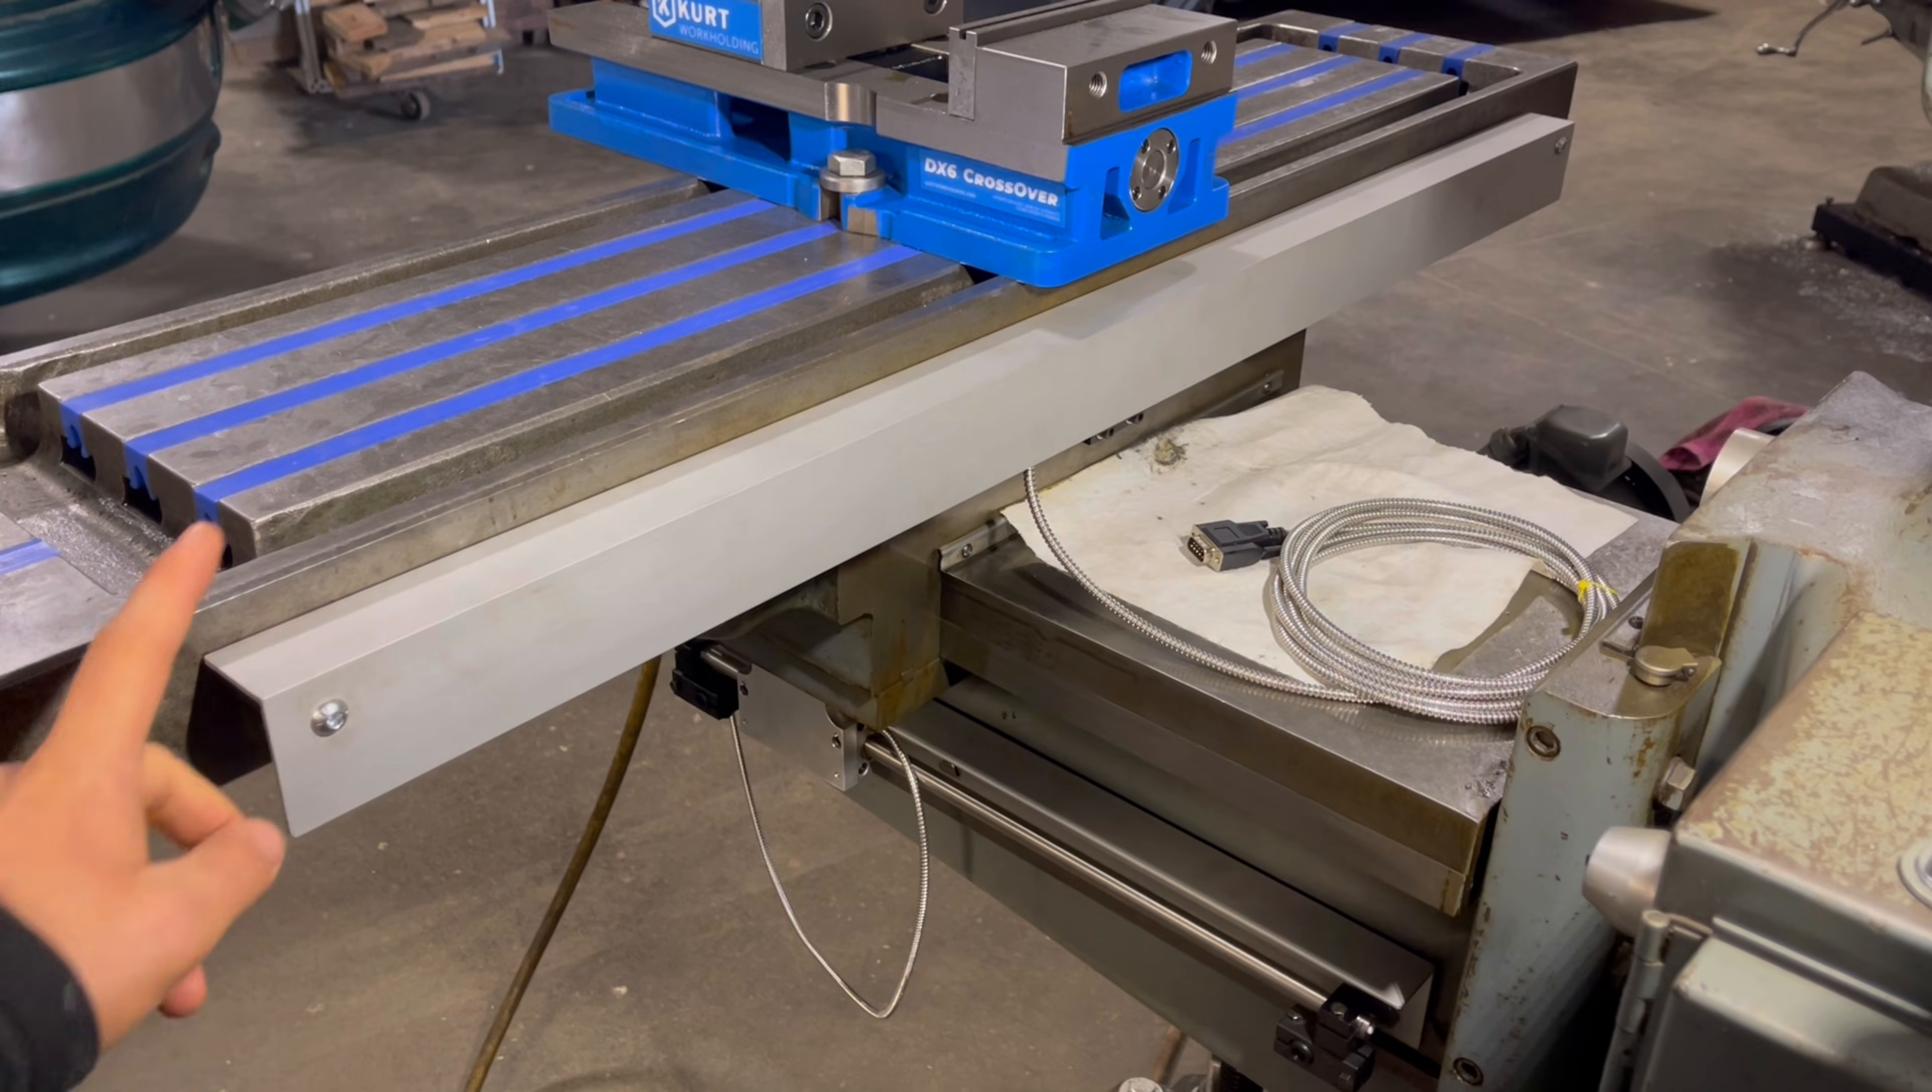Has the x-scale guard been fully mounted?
Yes.